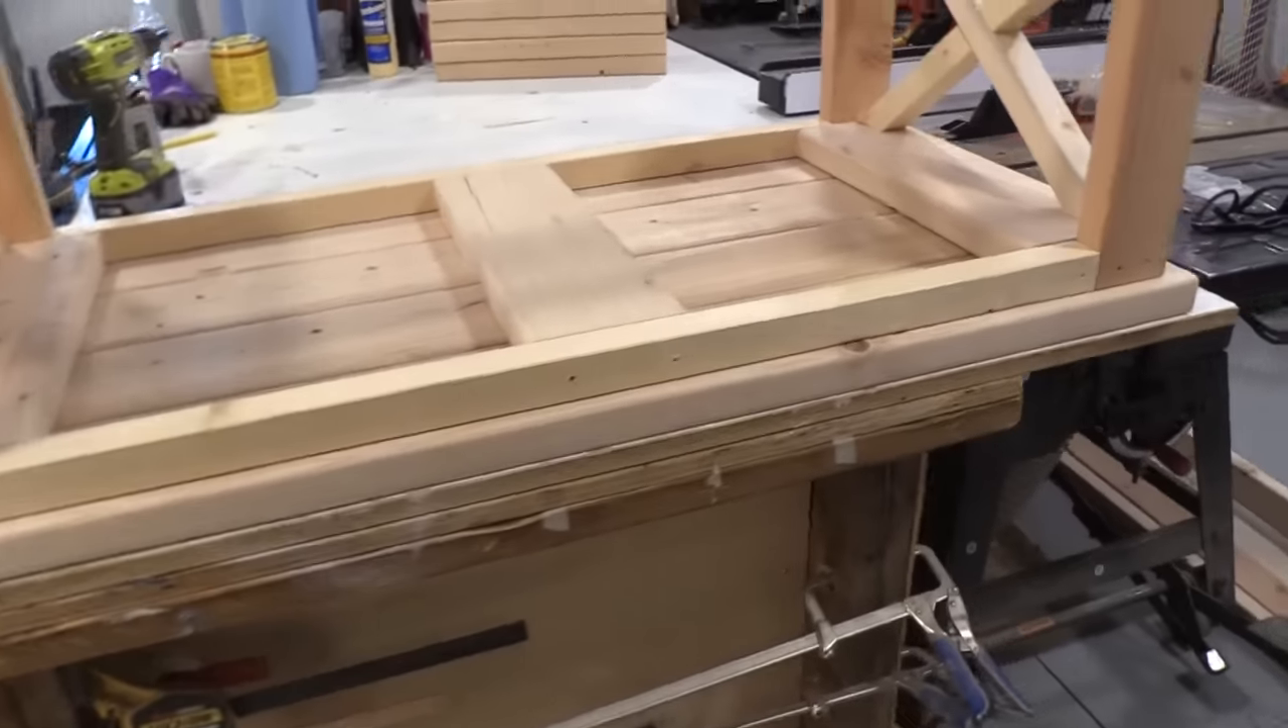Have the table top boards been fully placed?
Yes.